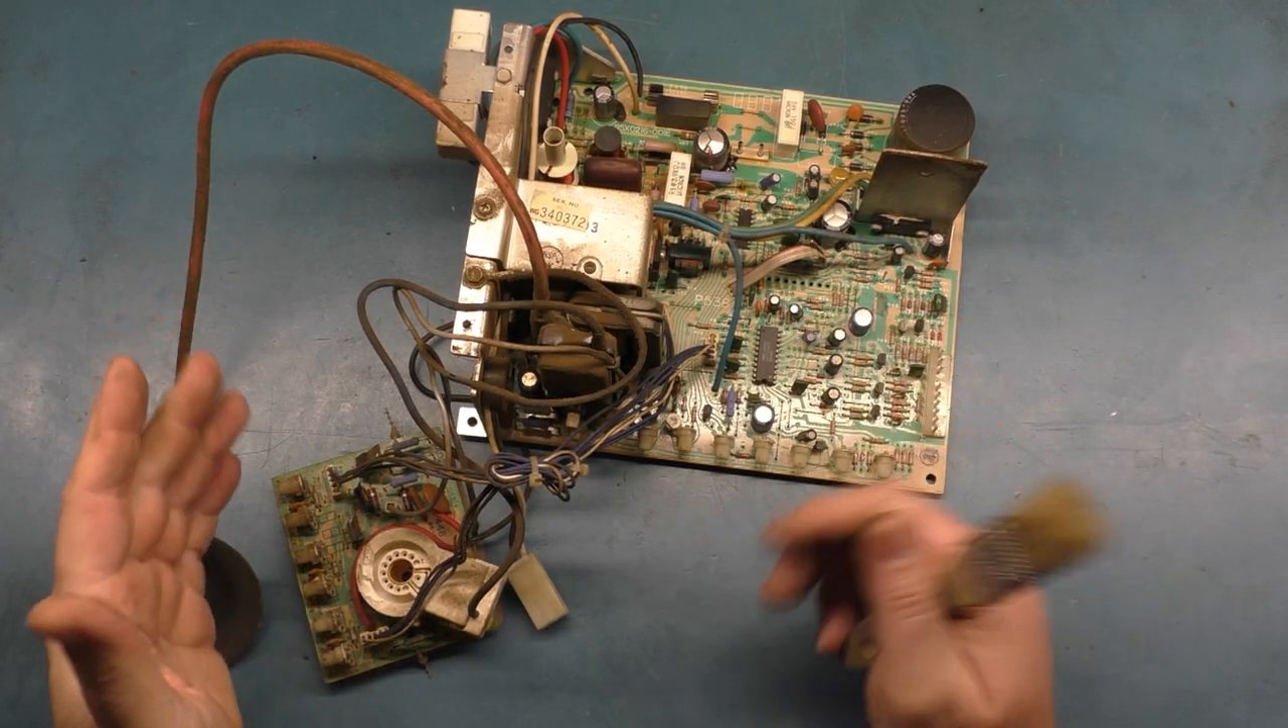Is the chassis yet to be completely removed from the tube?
No.